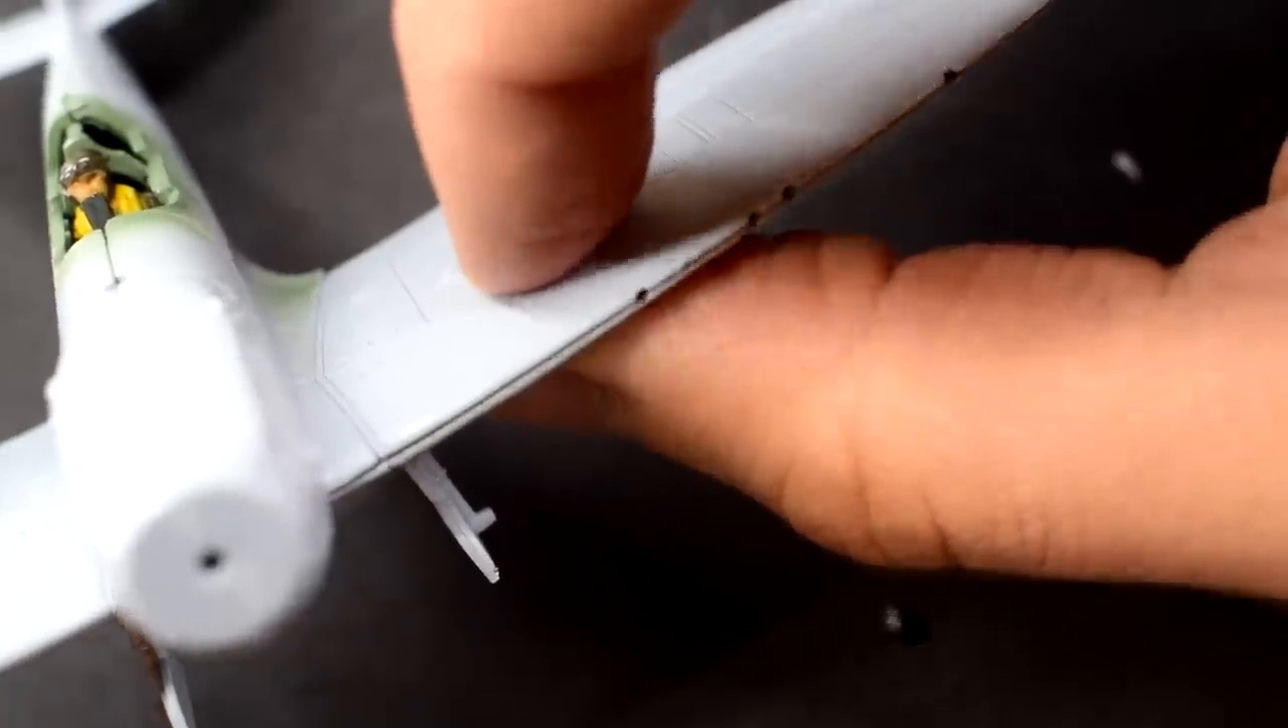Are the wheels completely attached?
No.